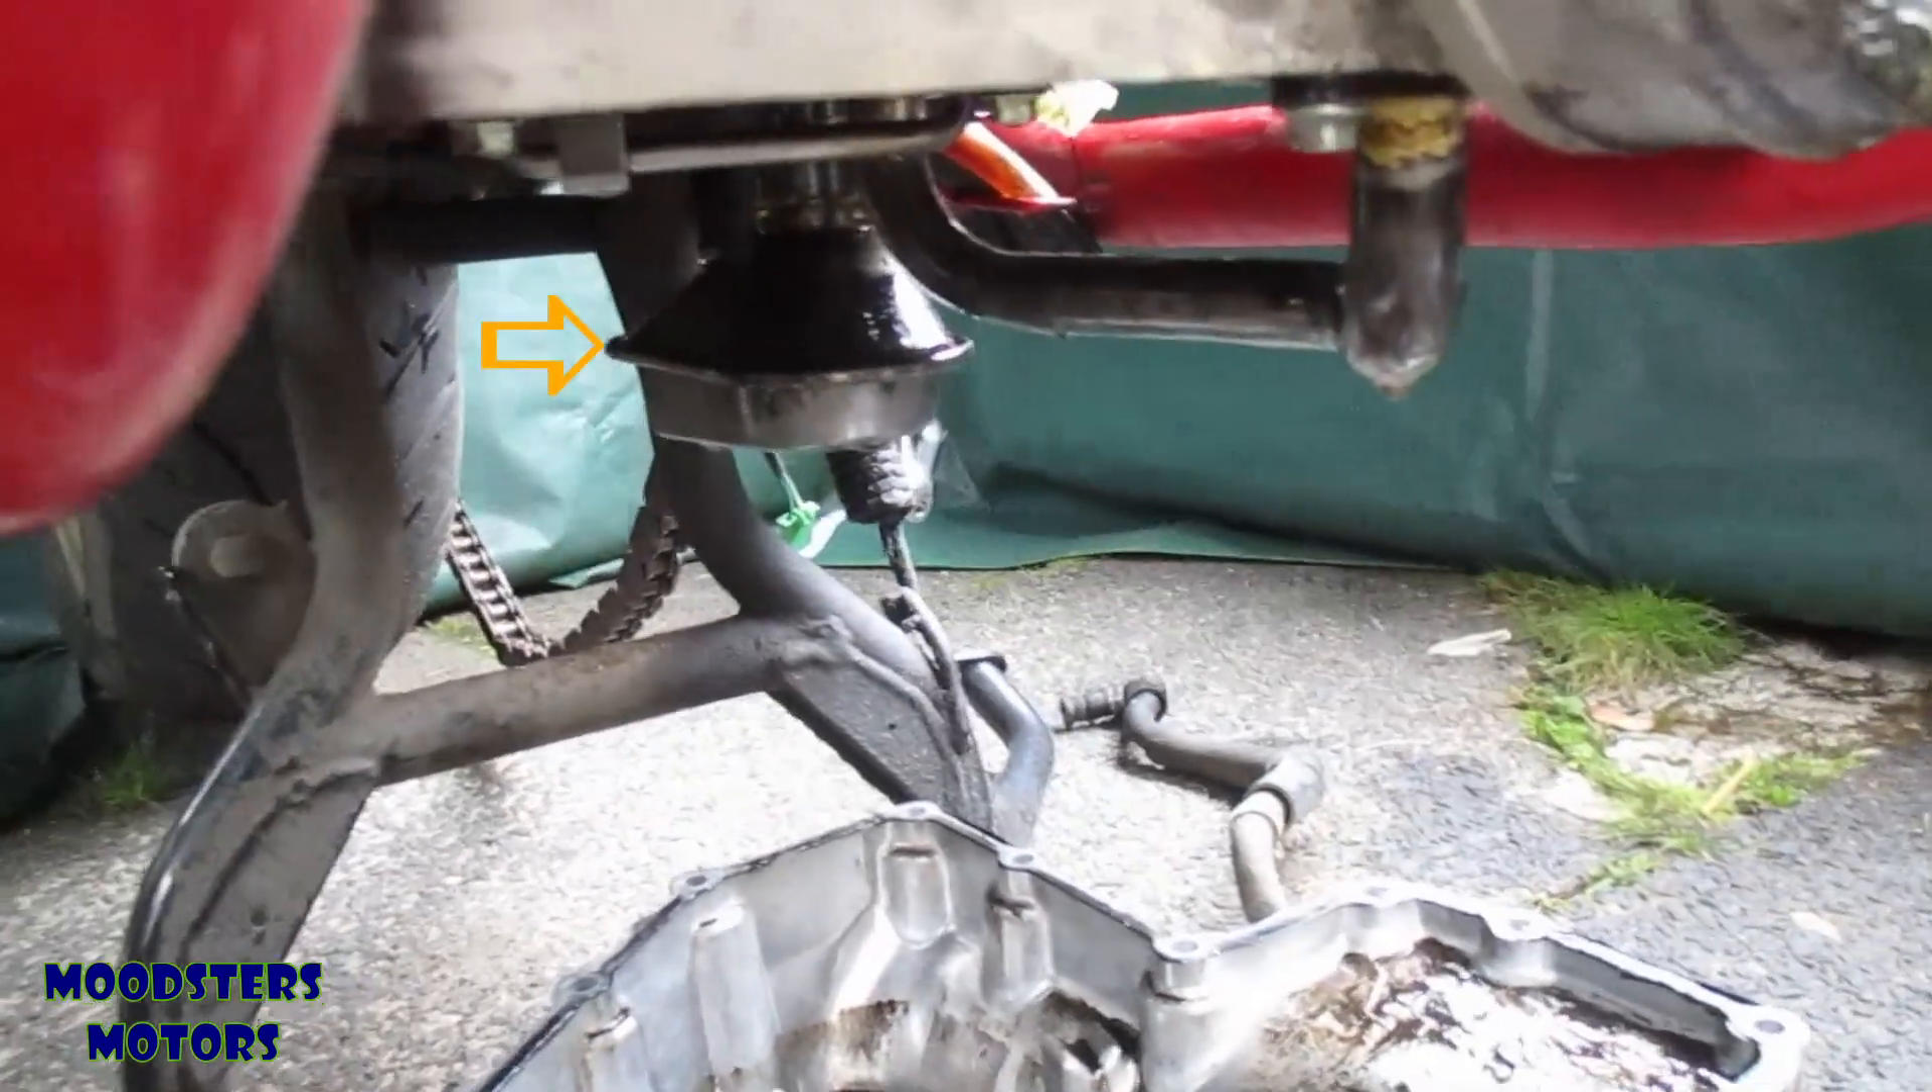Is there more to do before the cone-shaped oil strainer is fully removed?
Yes.